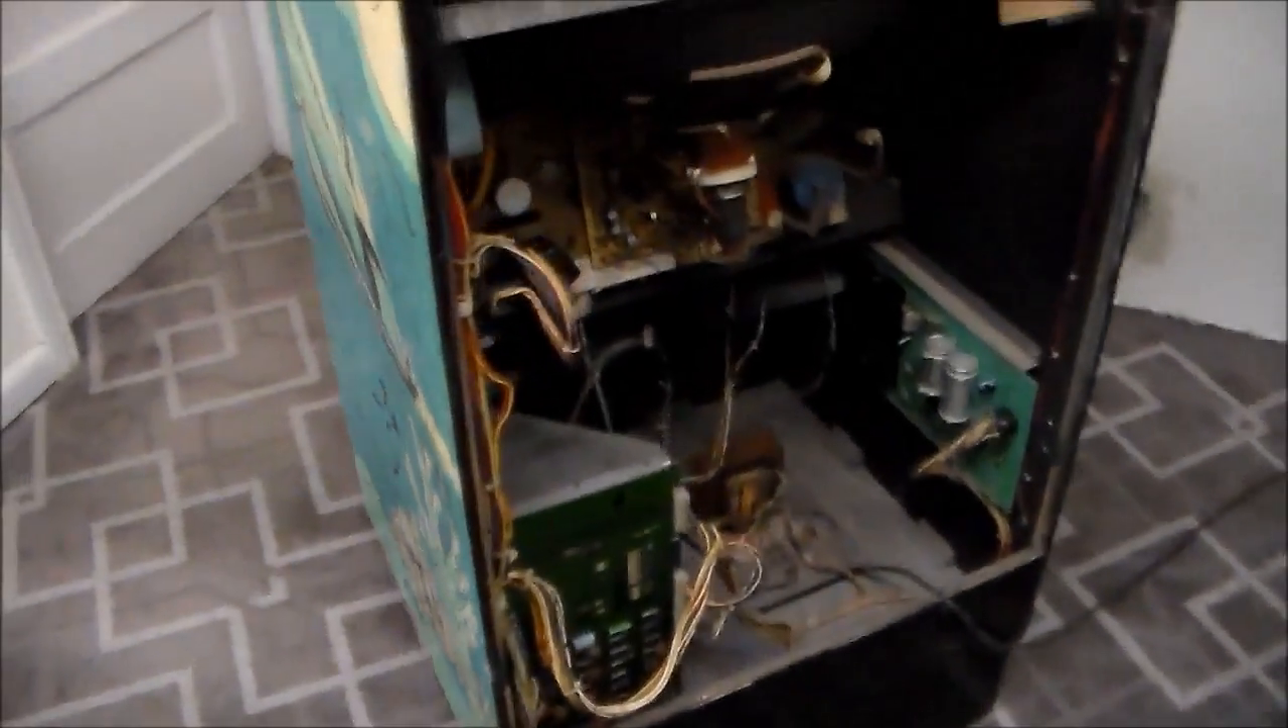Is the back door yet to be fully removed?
No.